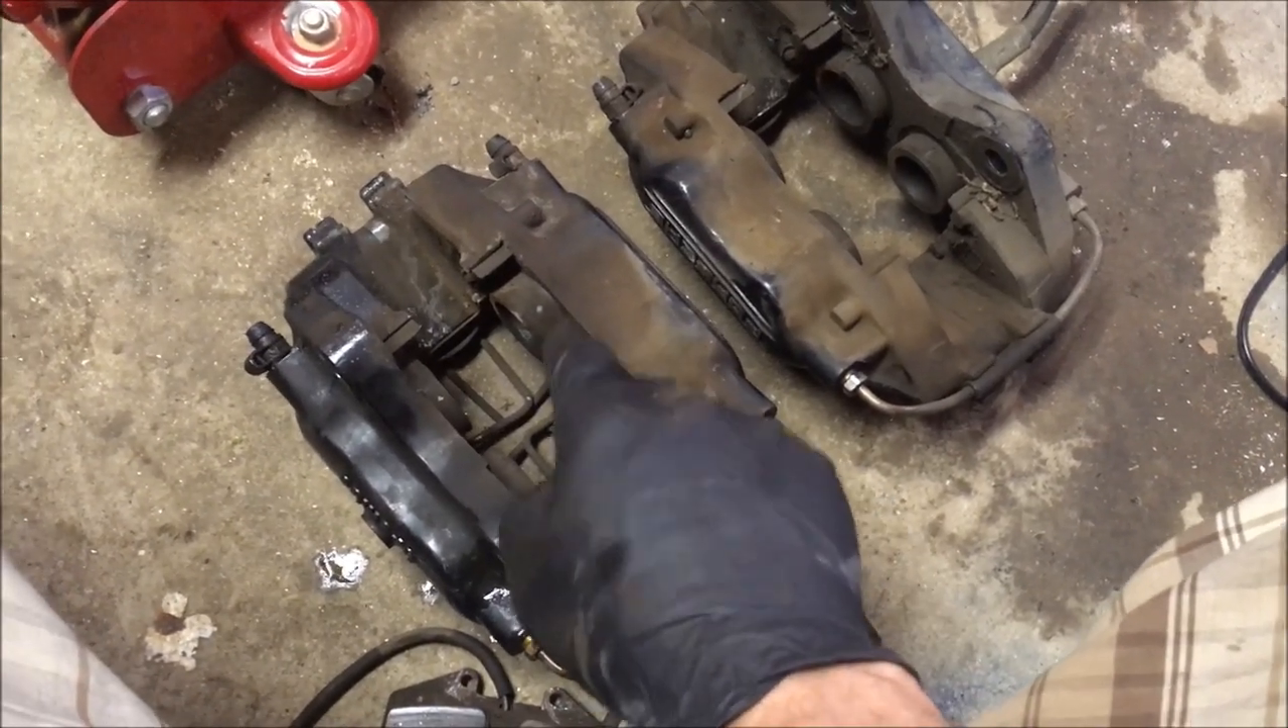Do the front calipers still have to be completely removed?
No.